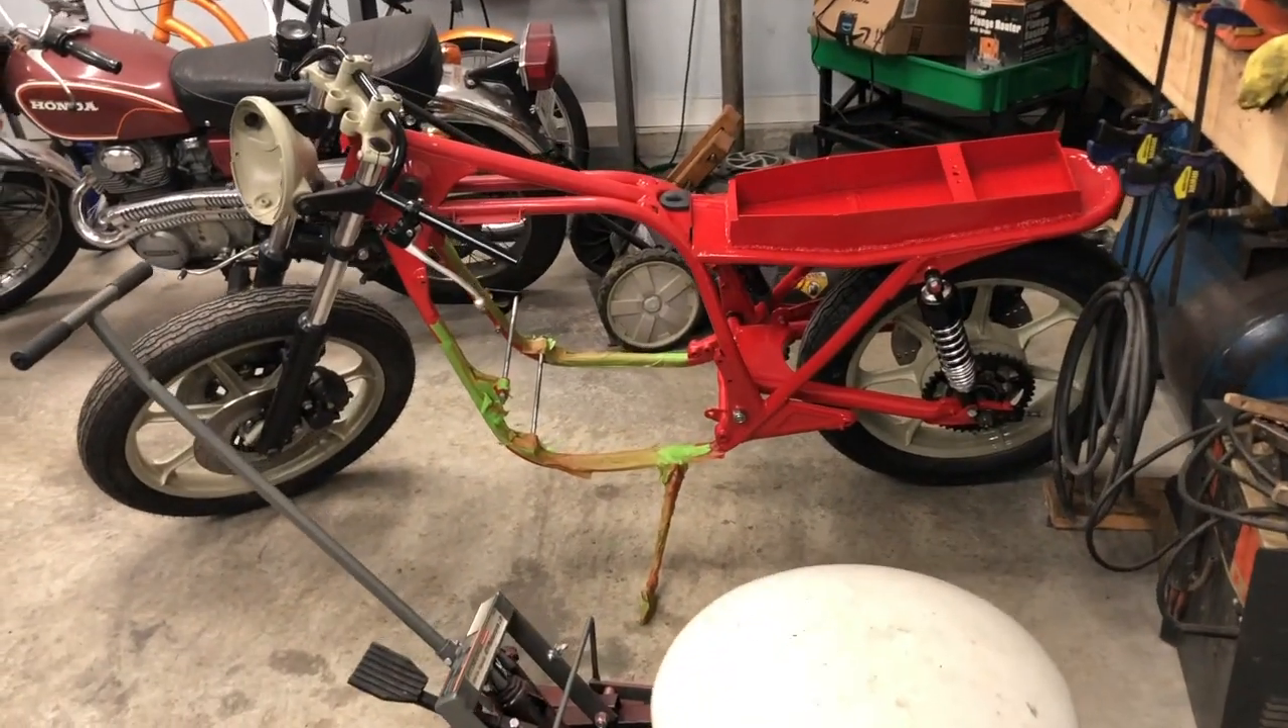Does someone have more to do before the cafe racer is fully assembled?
Yes.